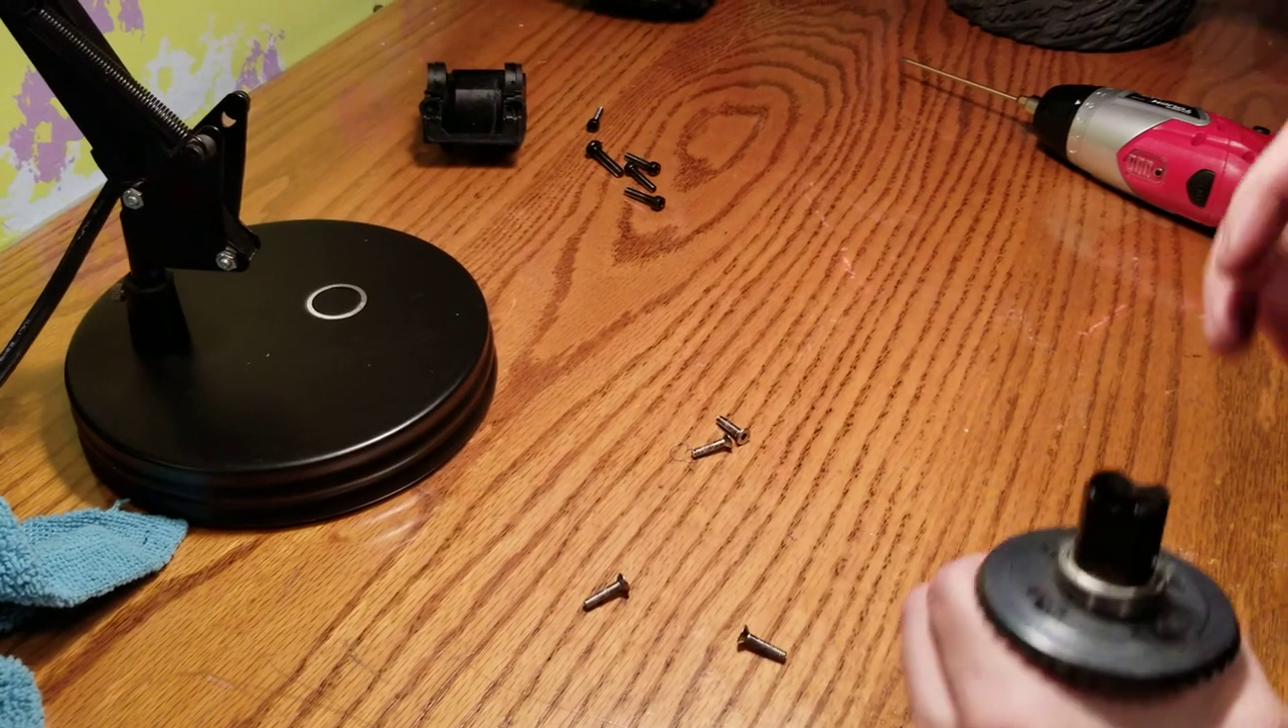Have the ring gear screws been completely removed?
Yes.